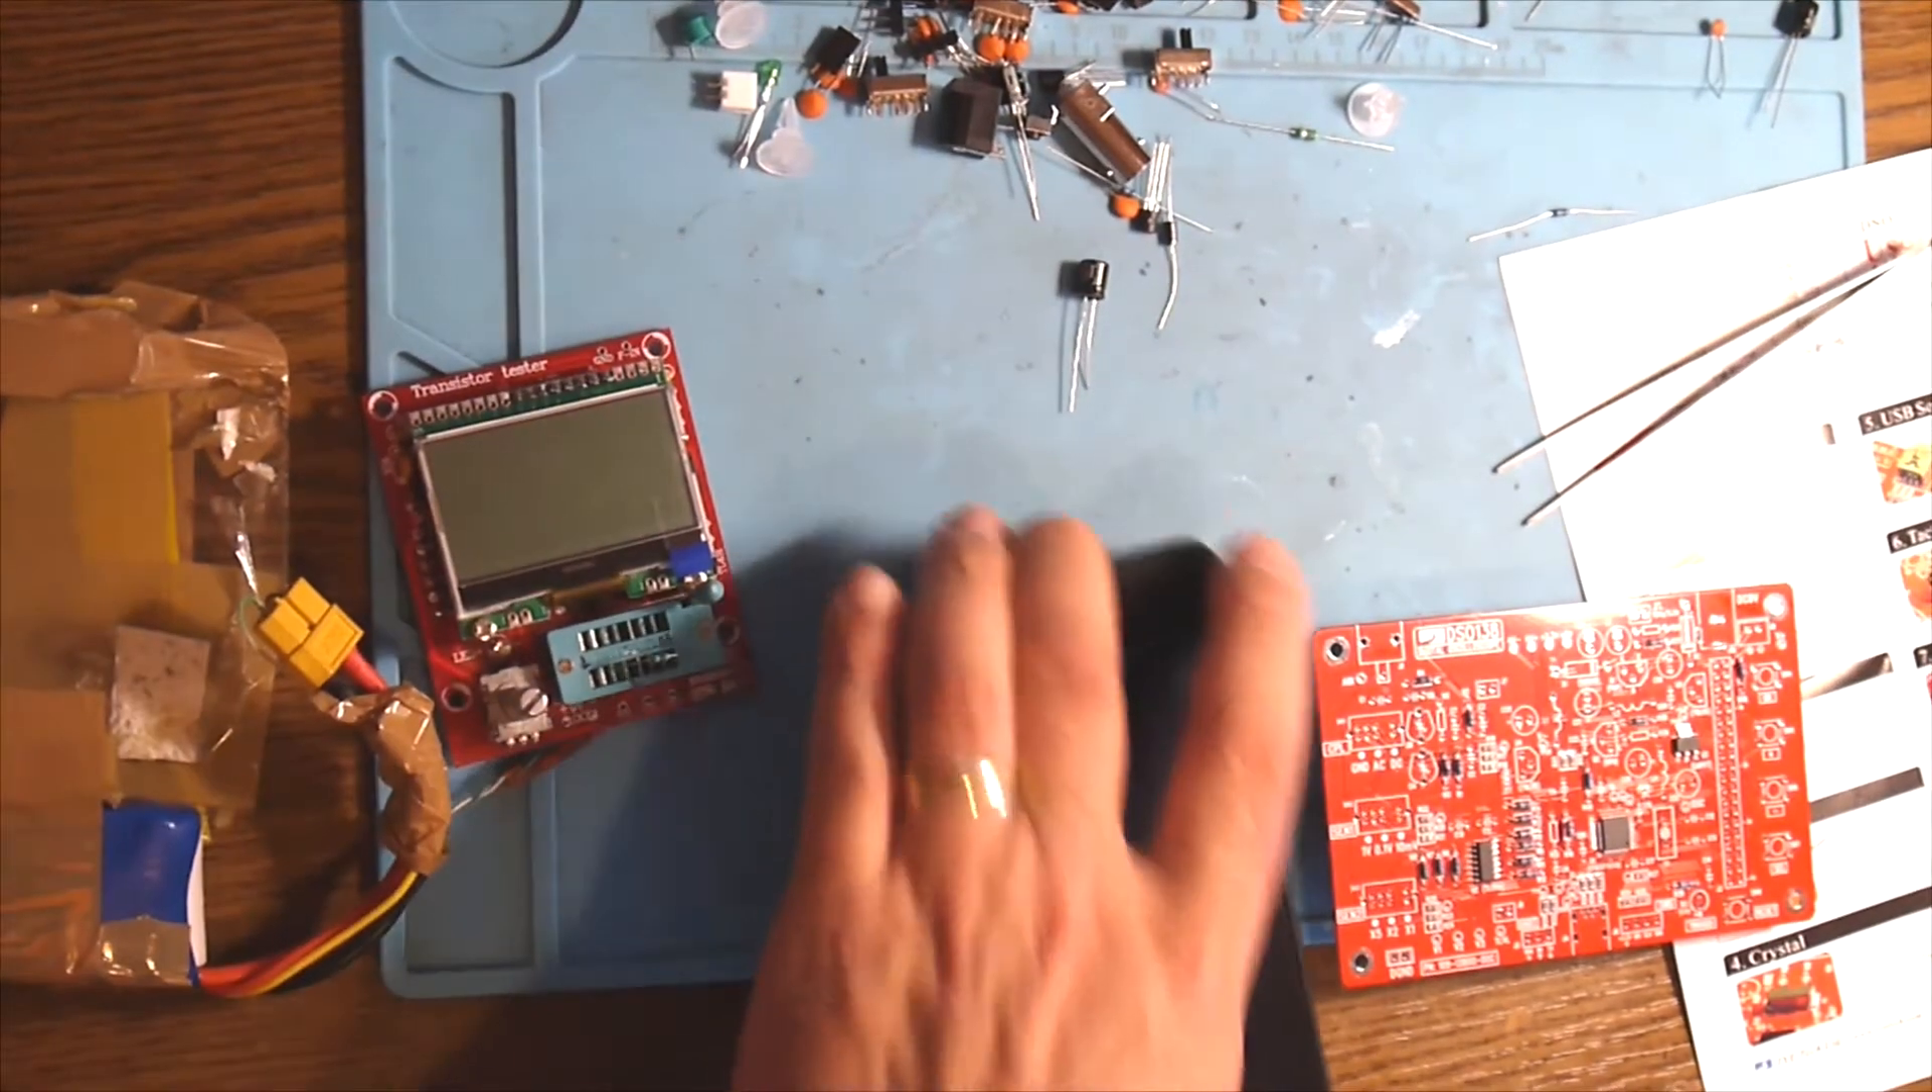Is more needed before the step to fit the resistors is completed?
Yes.